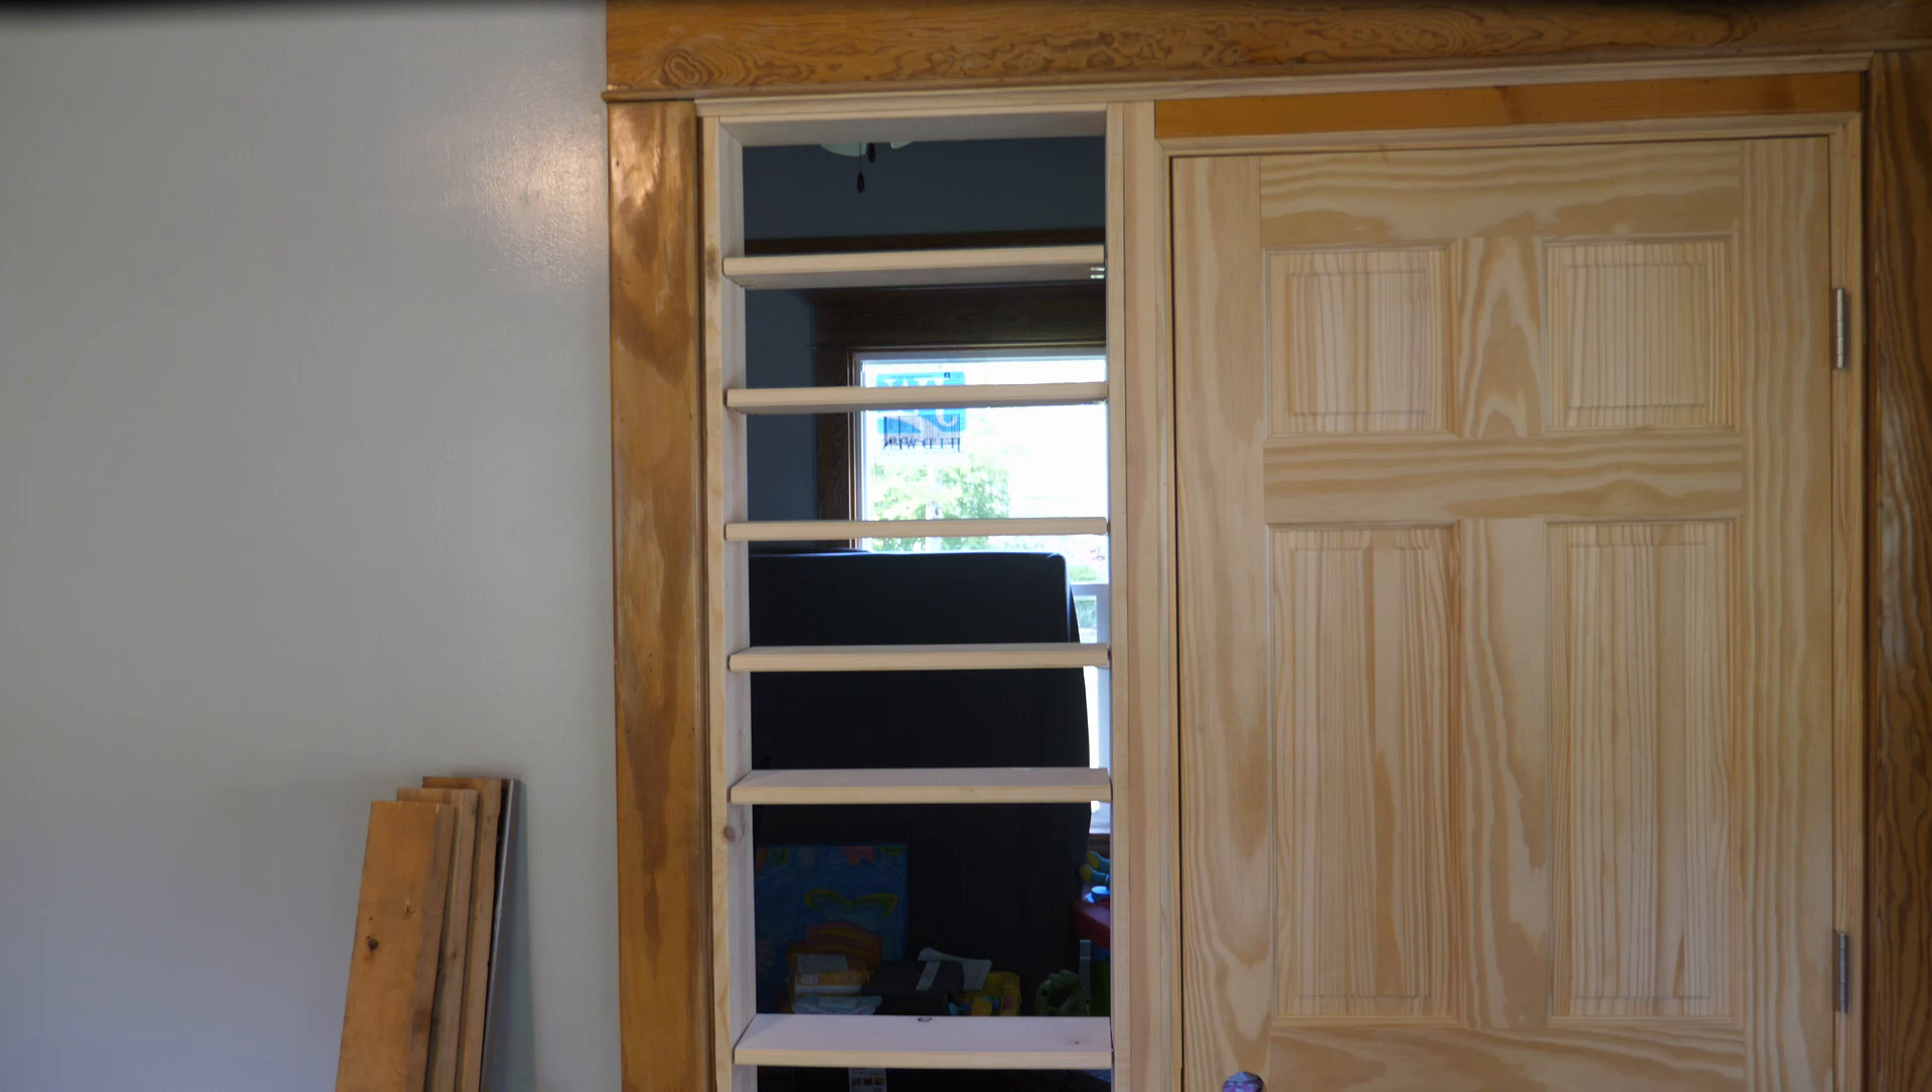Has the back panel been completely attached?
No.